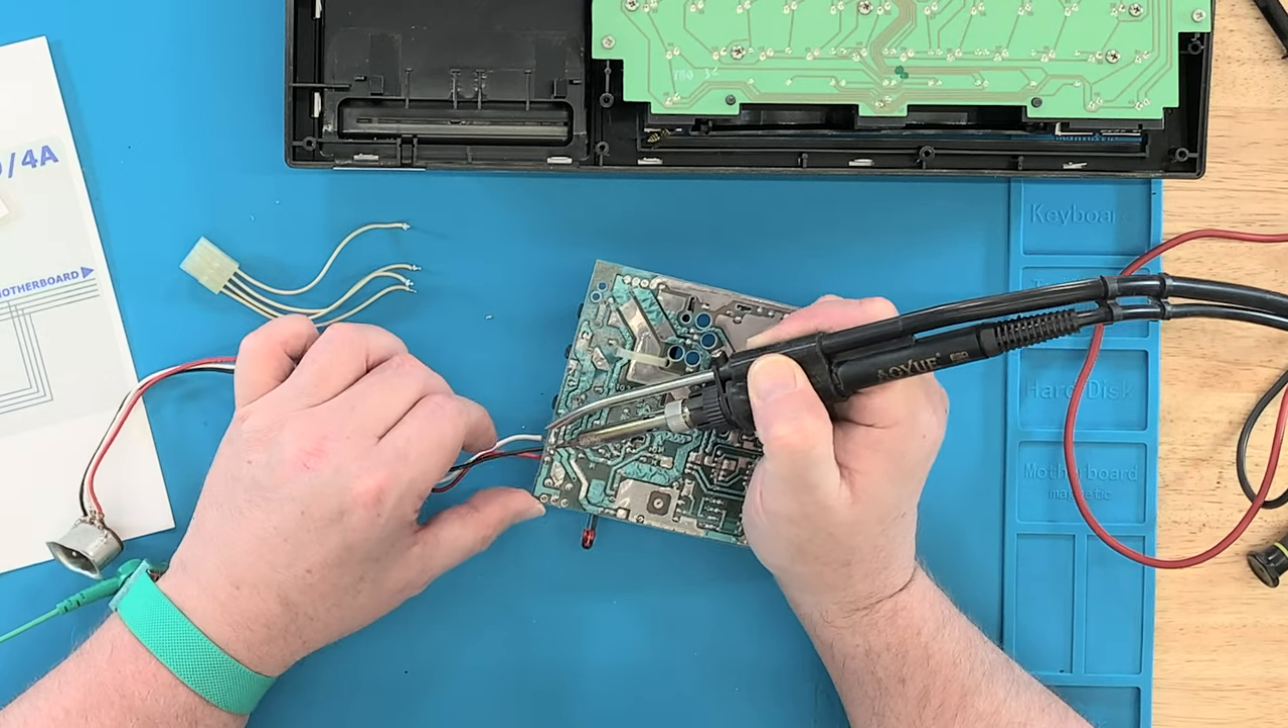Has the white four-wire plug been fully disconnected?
Yes.